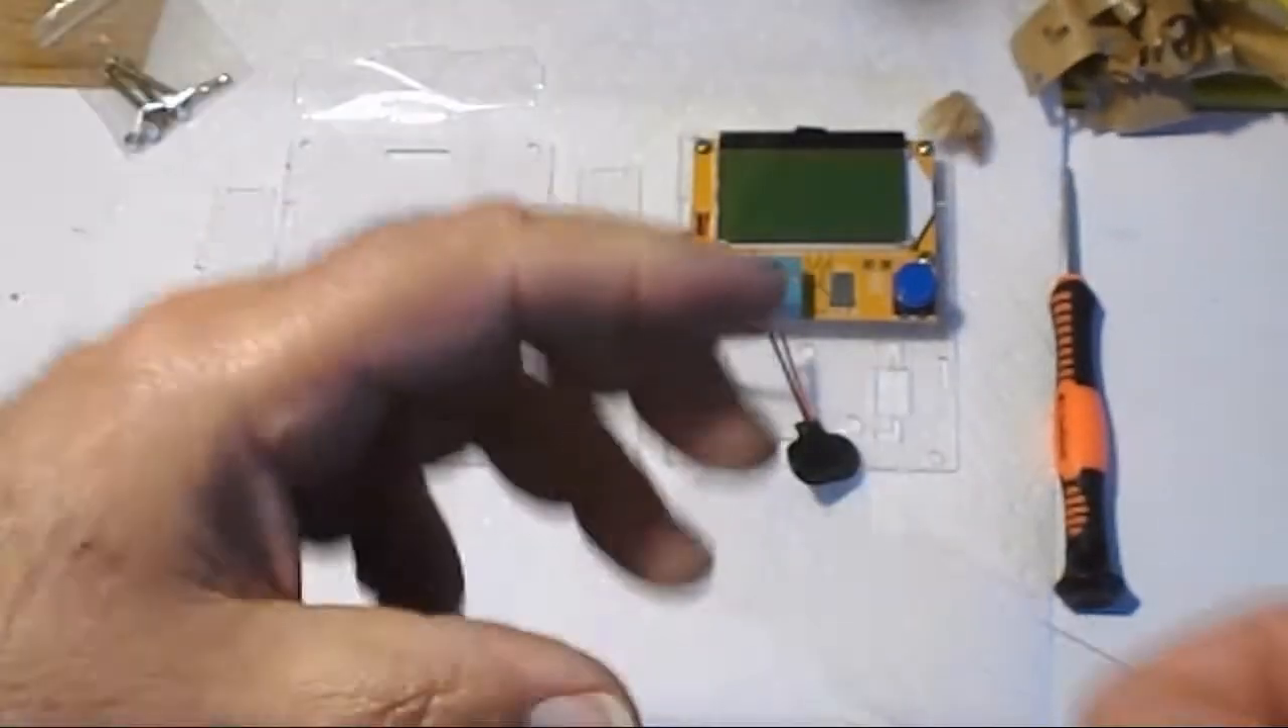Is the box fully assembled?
No.